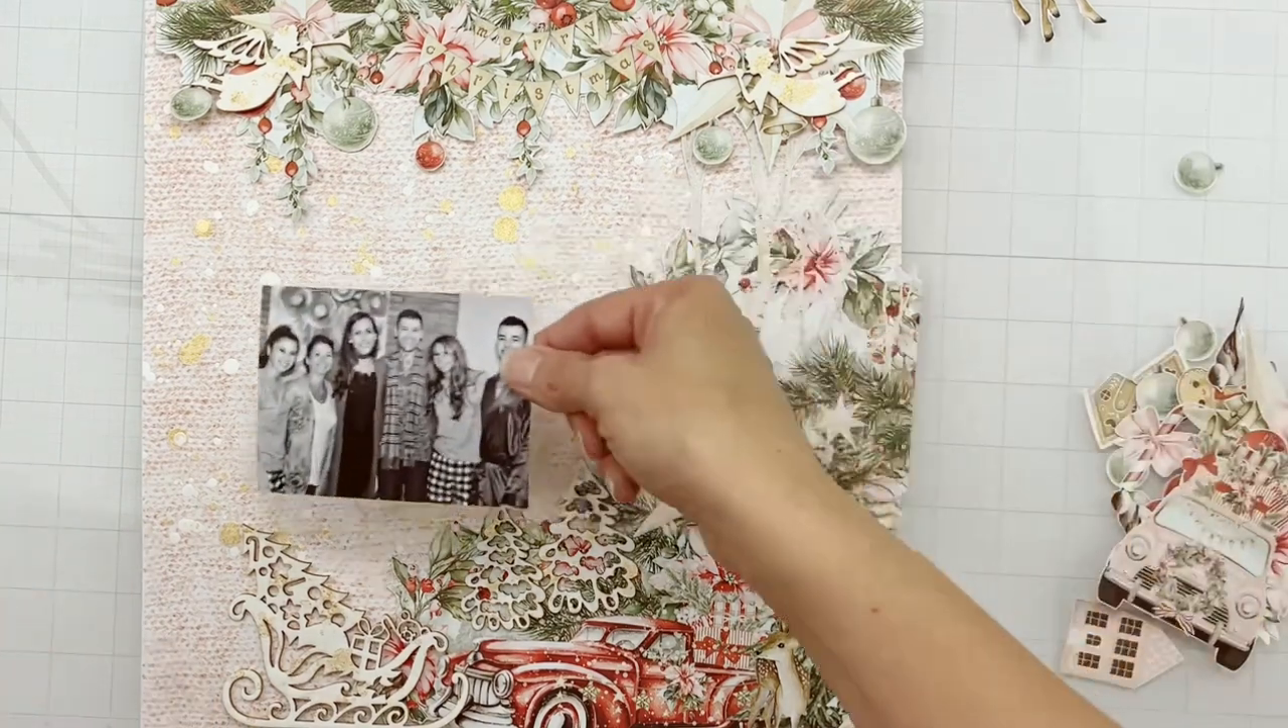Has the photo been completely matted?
No.